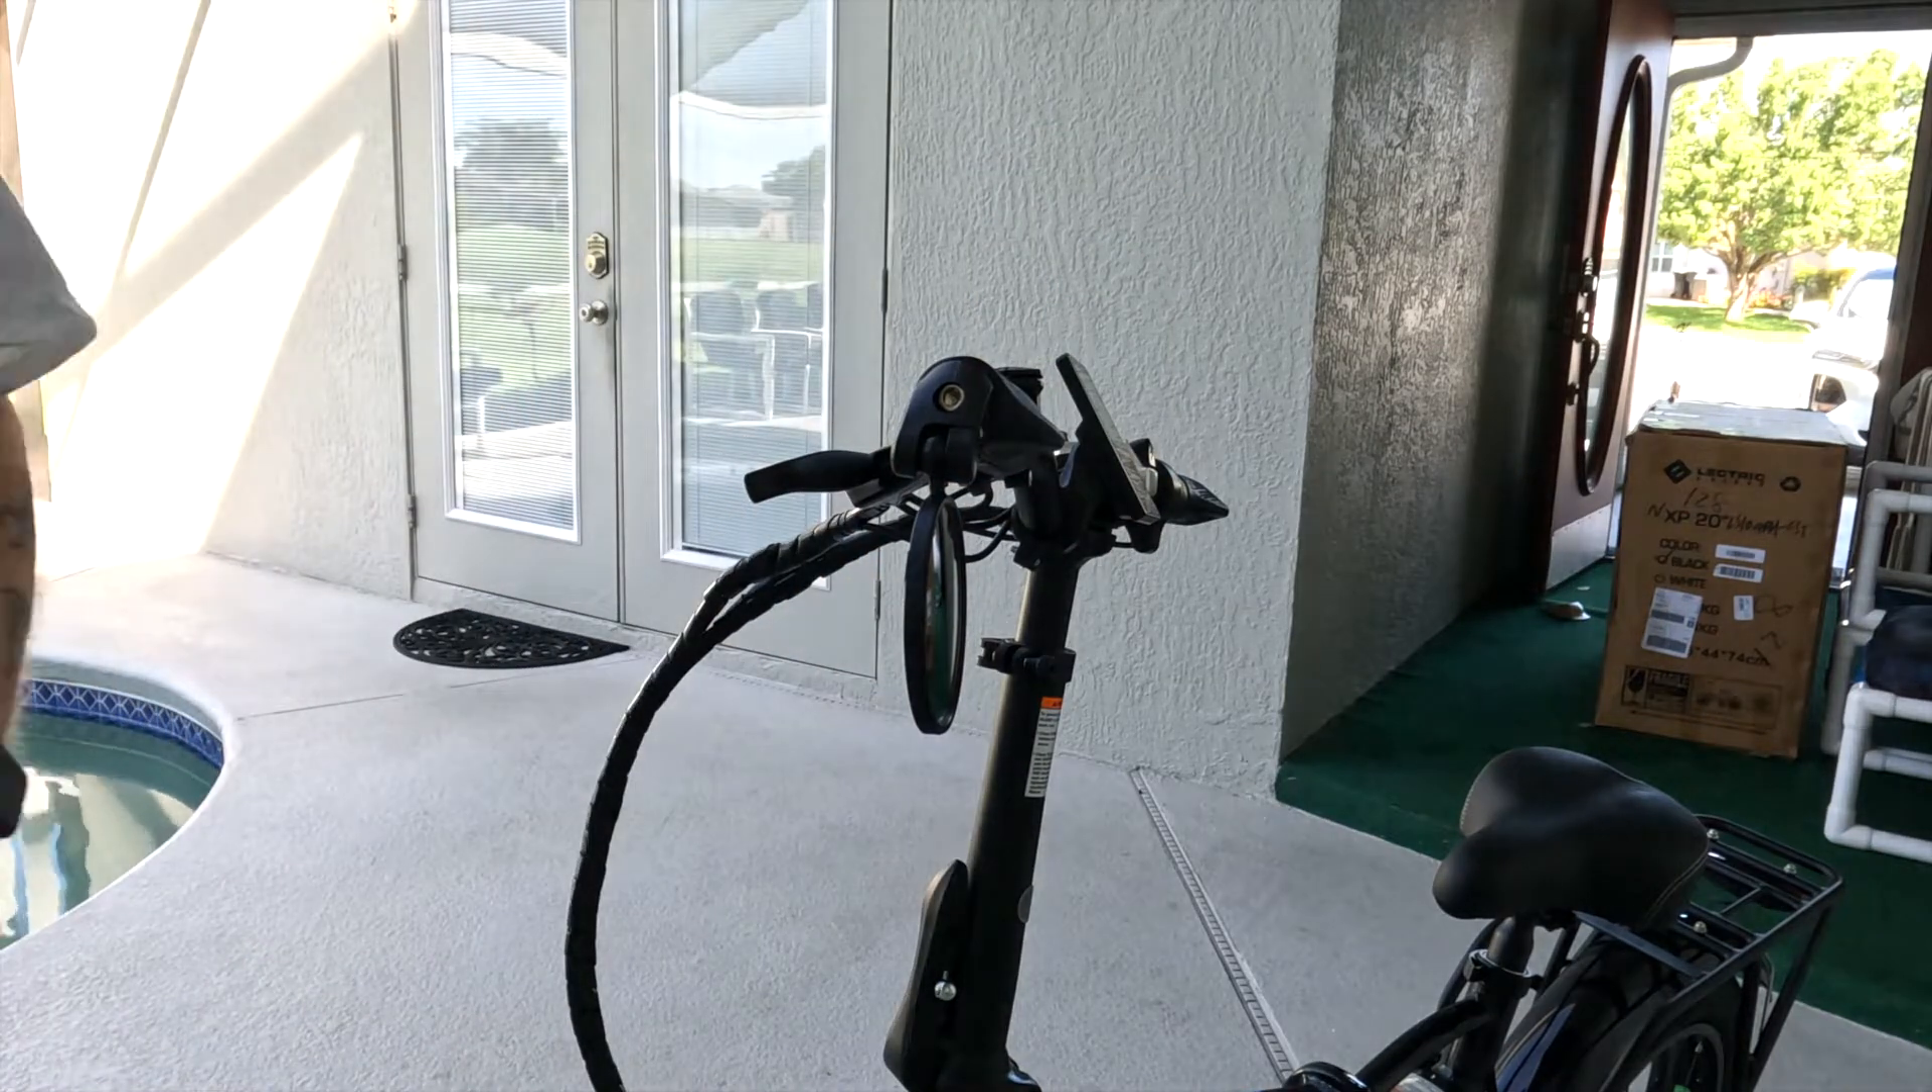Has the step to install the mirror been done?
Yes.